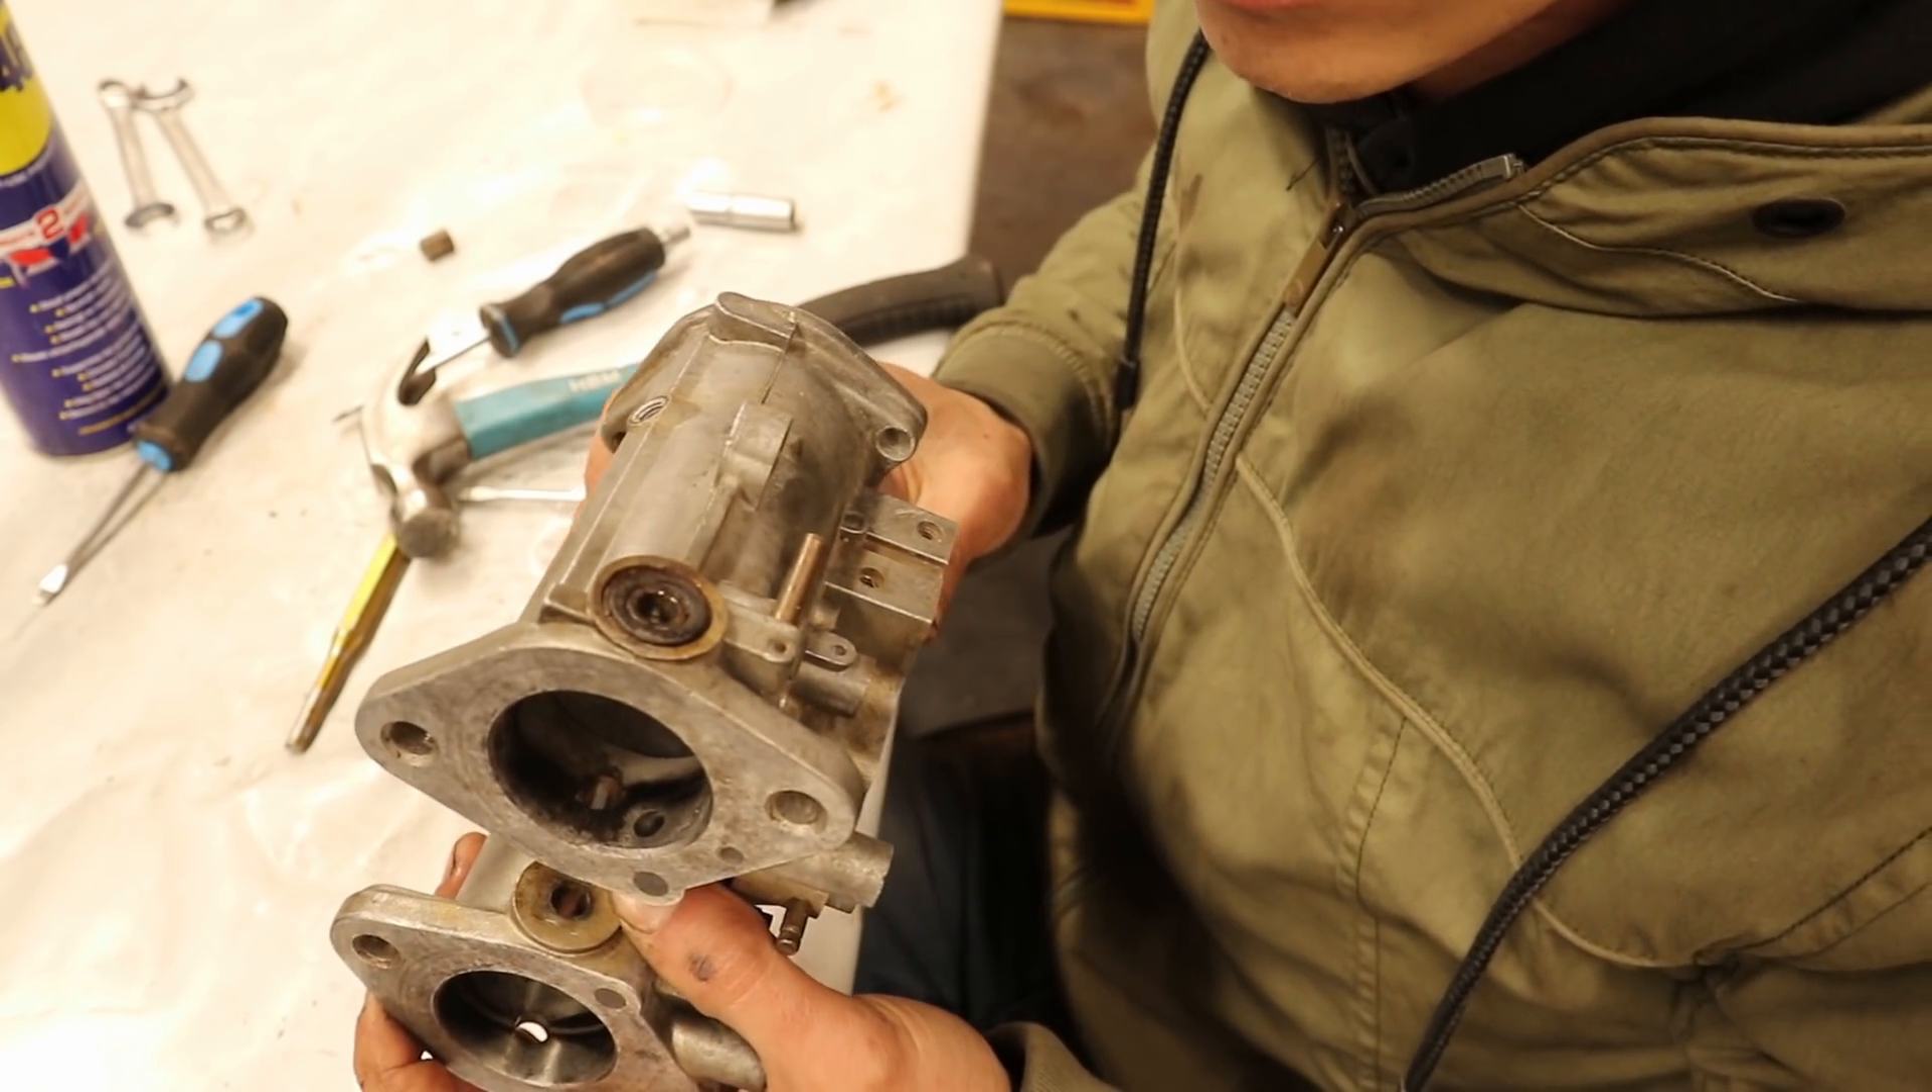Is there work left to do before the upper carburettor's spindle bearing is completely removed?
Yes.